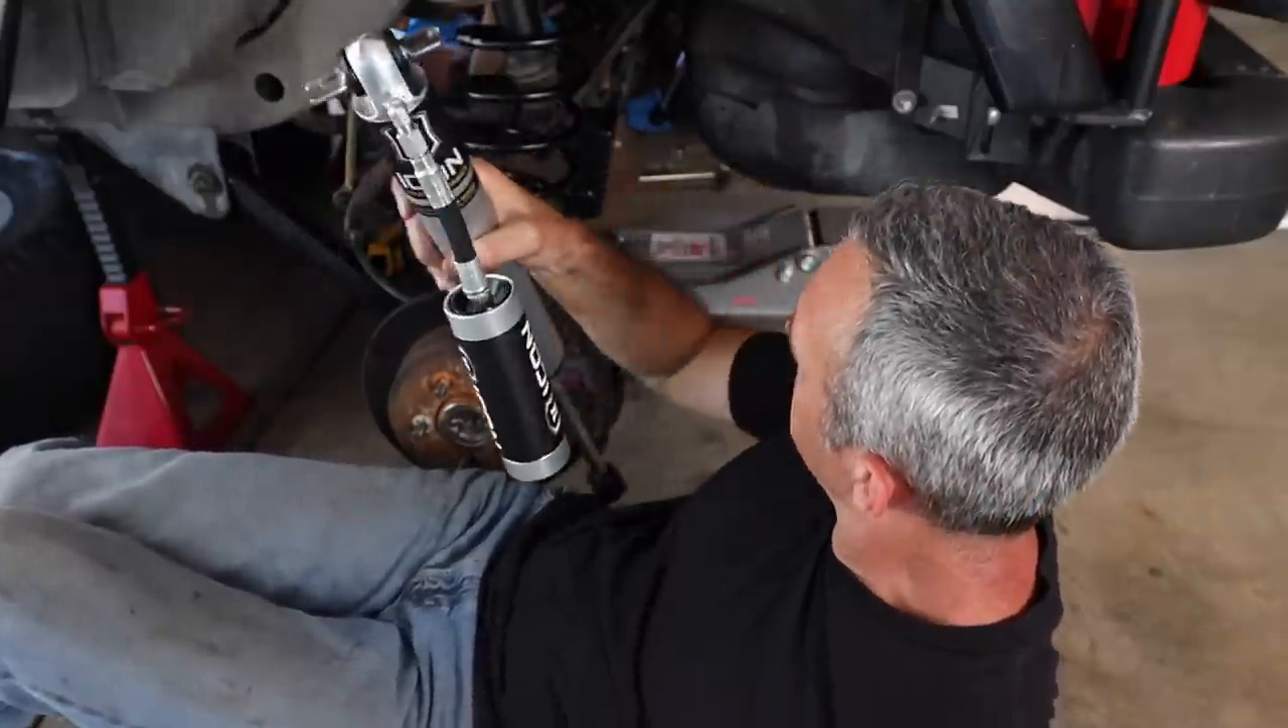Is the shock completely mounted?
No.